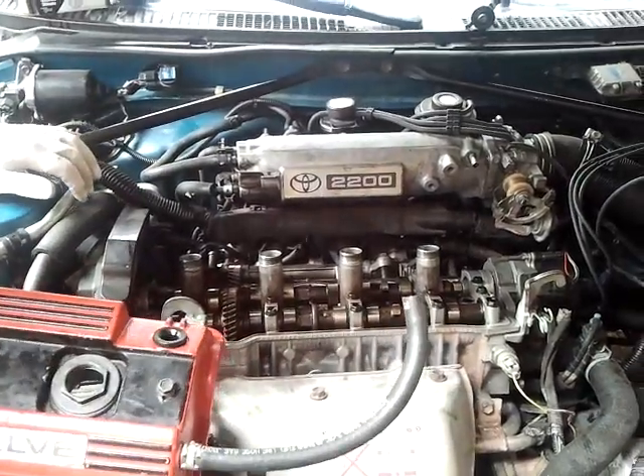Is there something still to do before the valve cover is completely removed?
No.